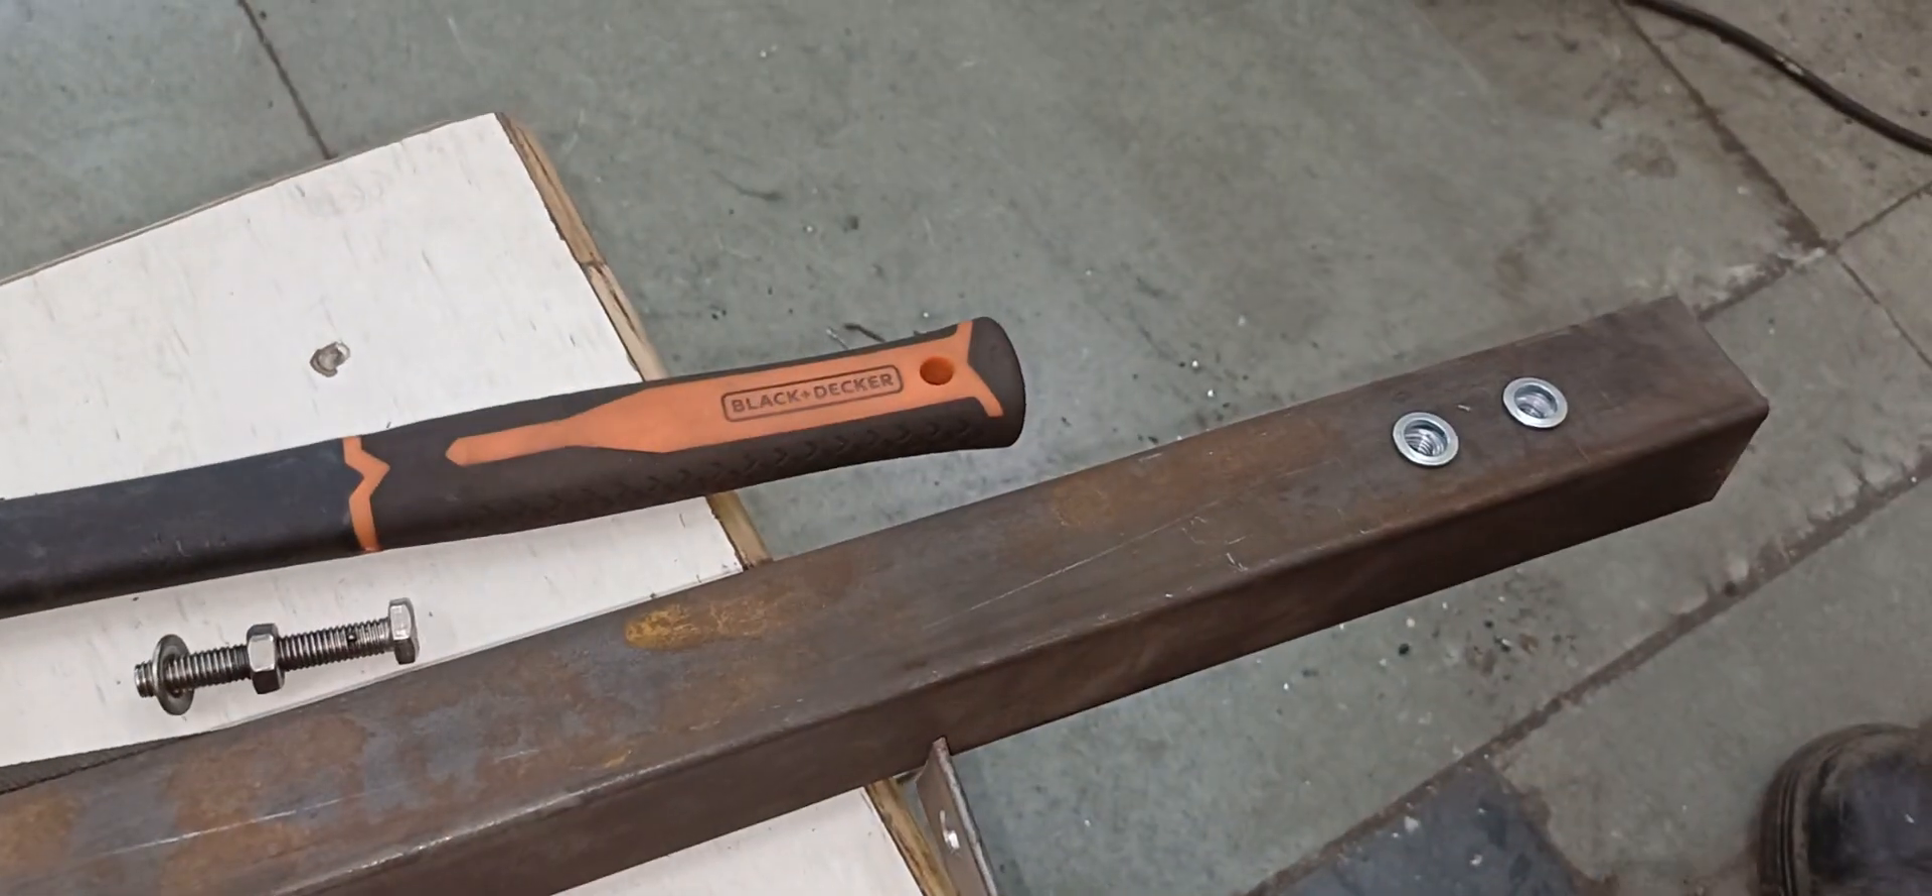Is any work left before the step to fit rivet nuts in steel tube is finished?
No.